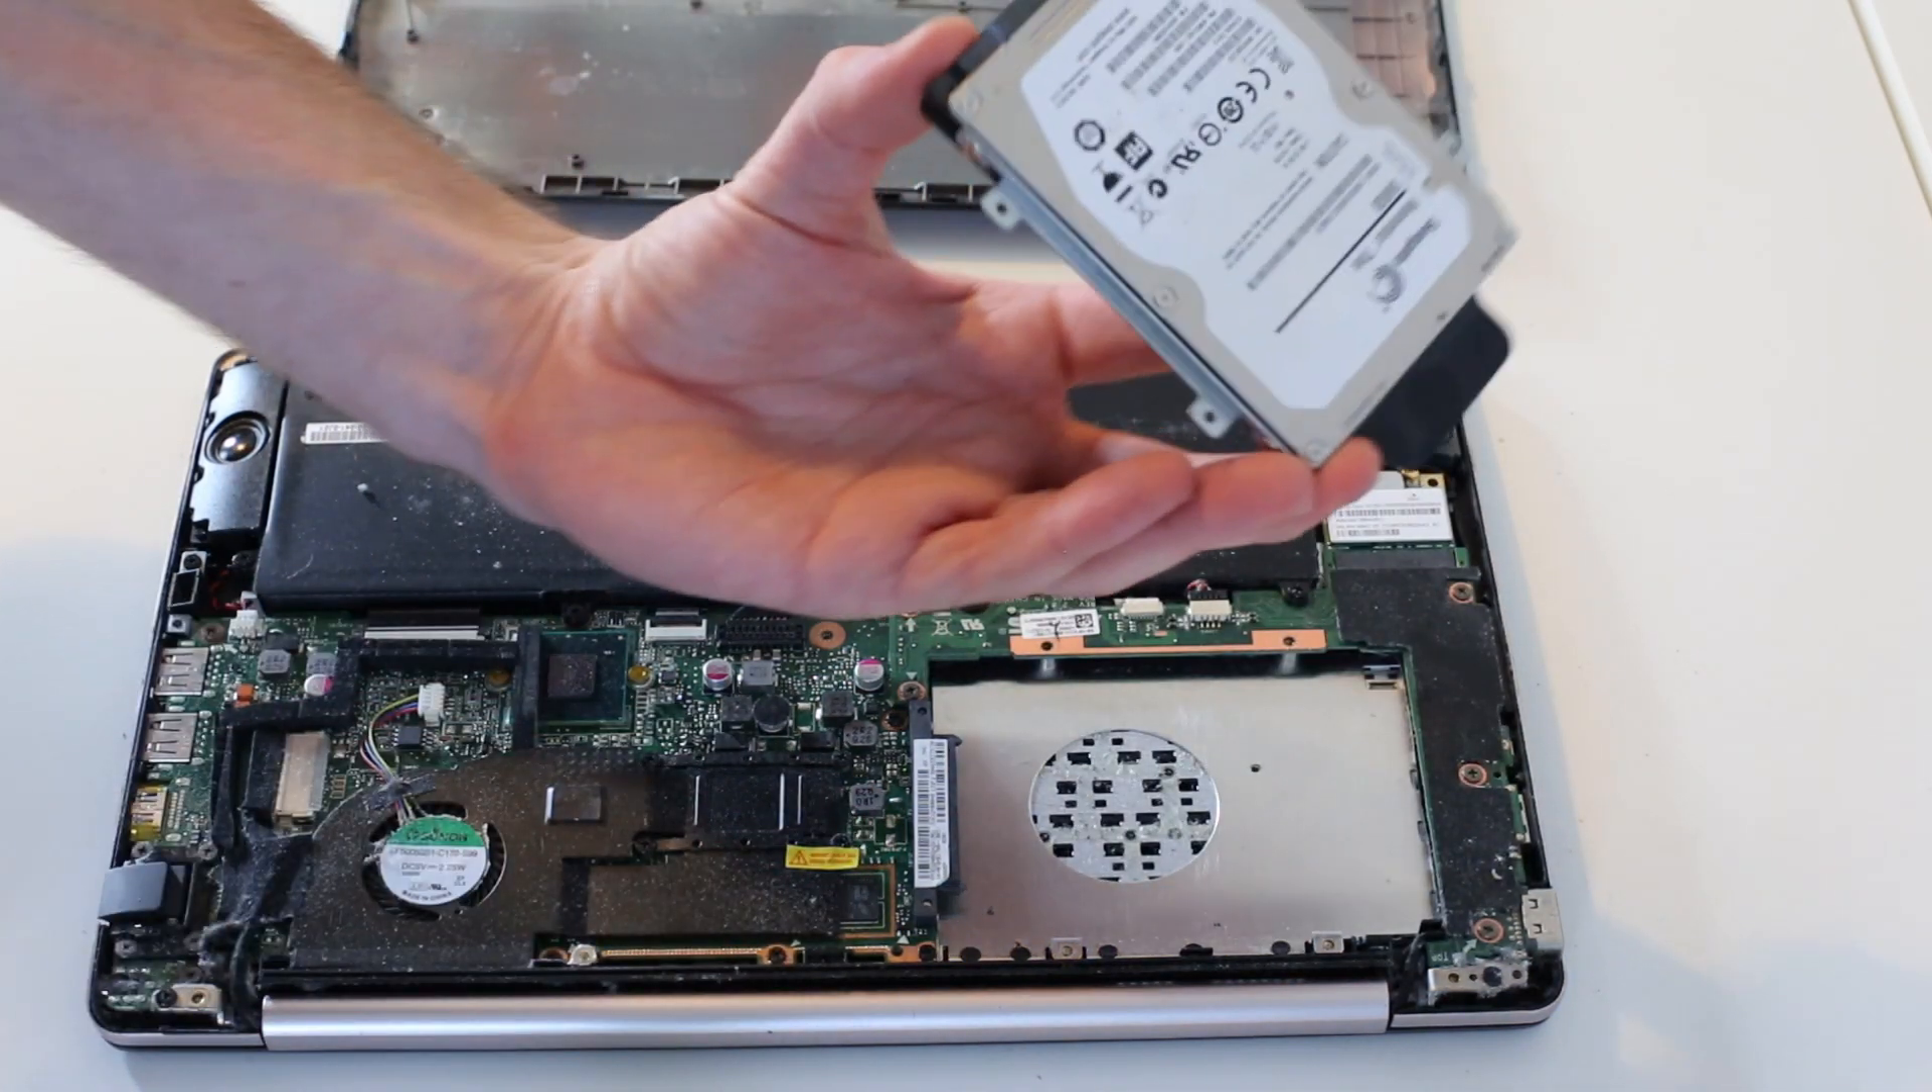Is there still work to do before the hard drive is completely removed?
No.